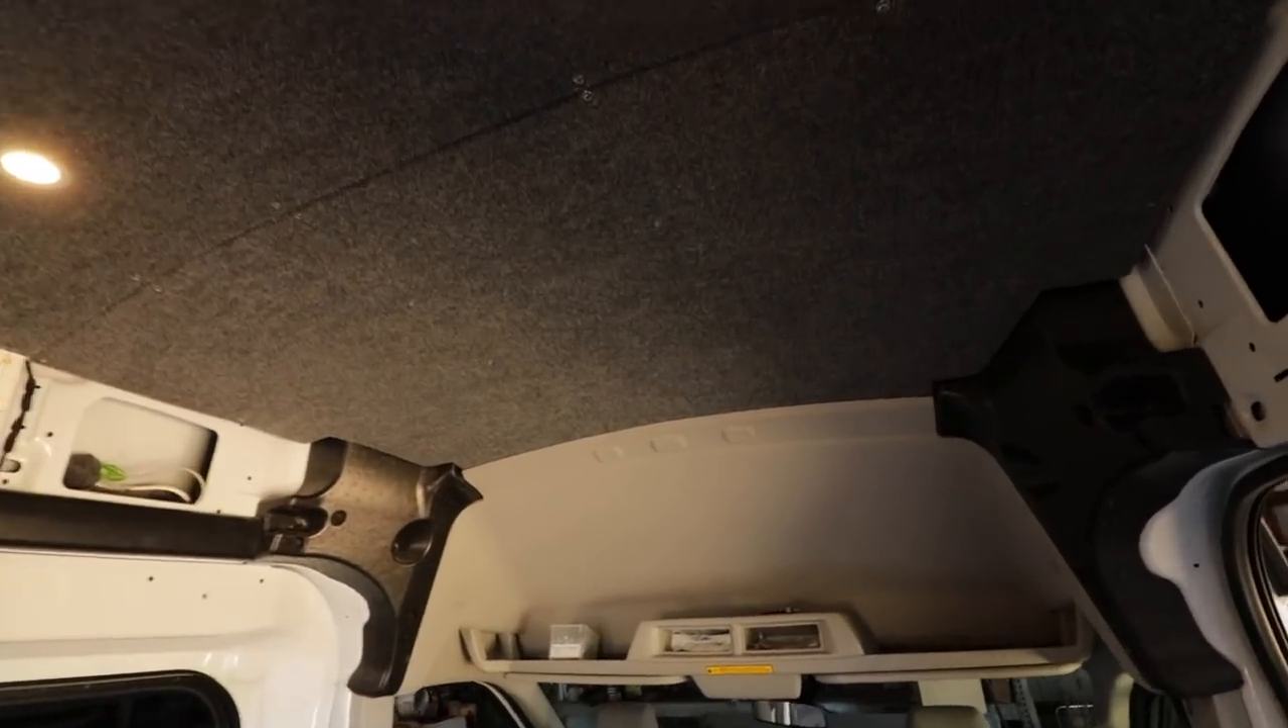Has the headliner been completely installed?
Yes.